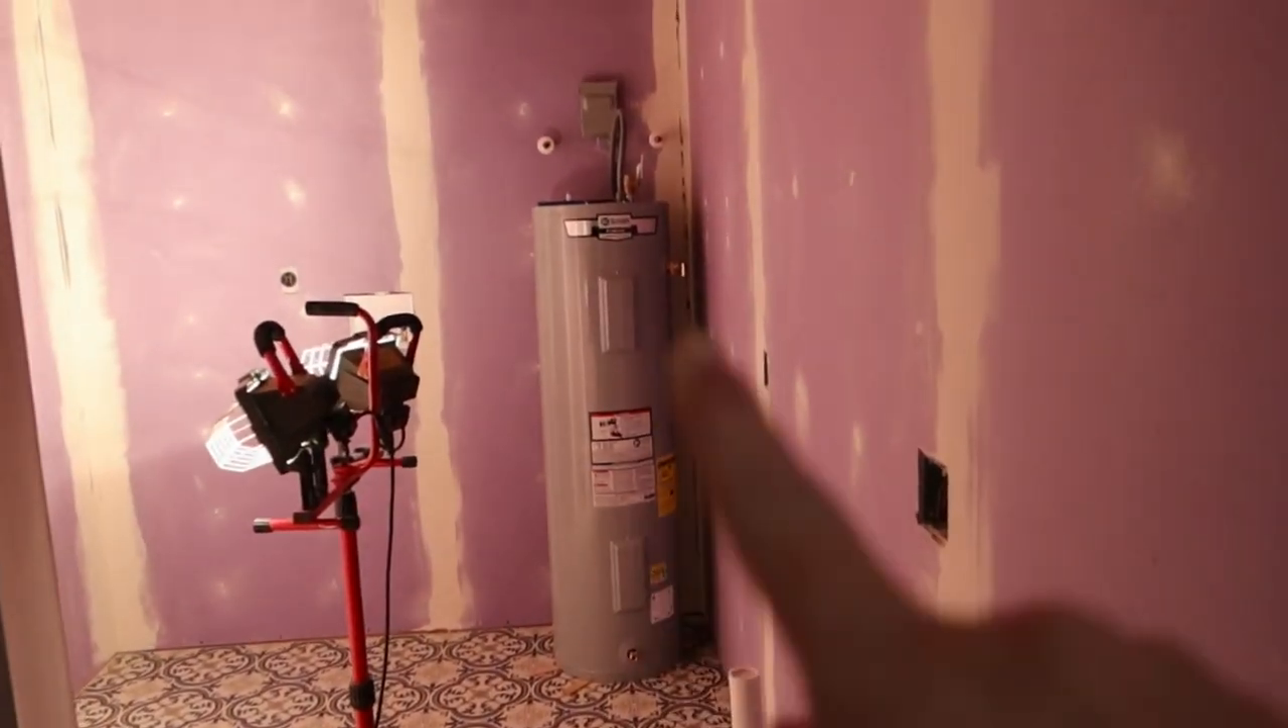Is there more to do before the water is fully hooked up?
Yes.